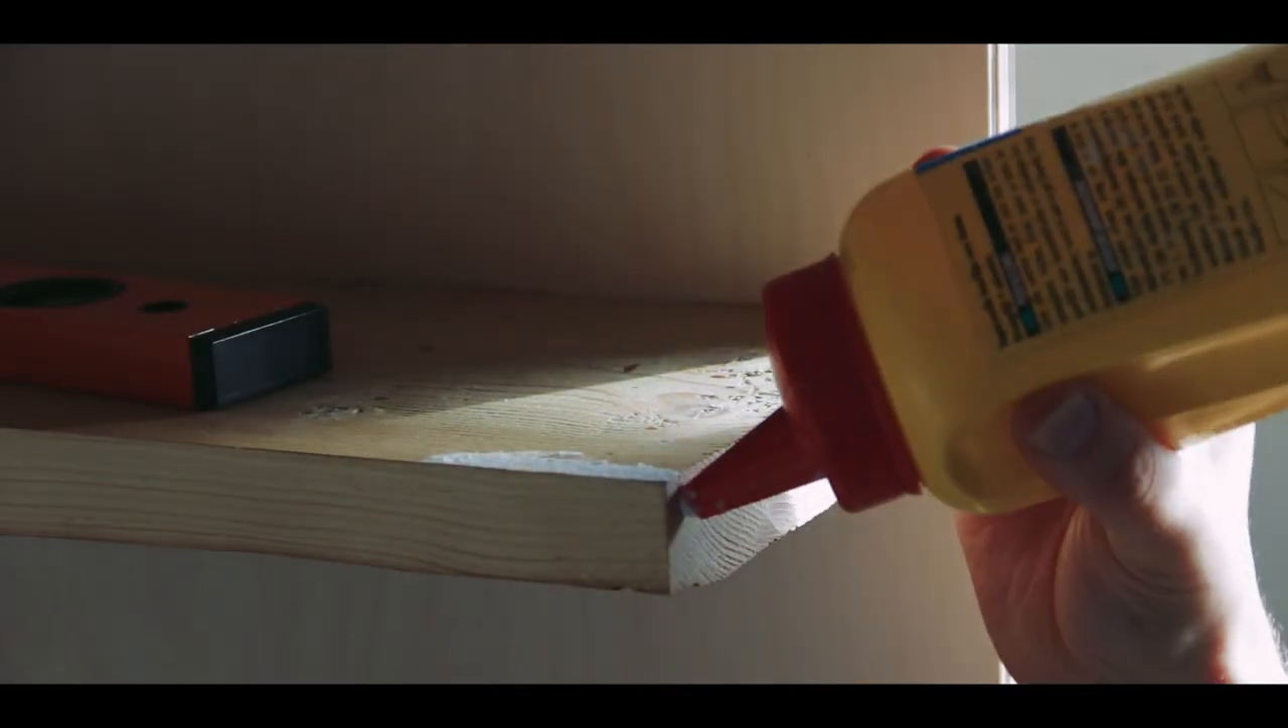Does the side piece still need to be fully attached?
Yes.